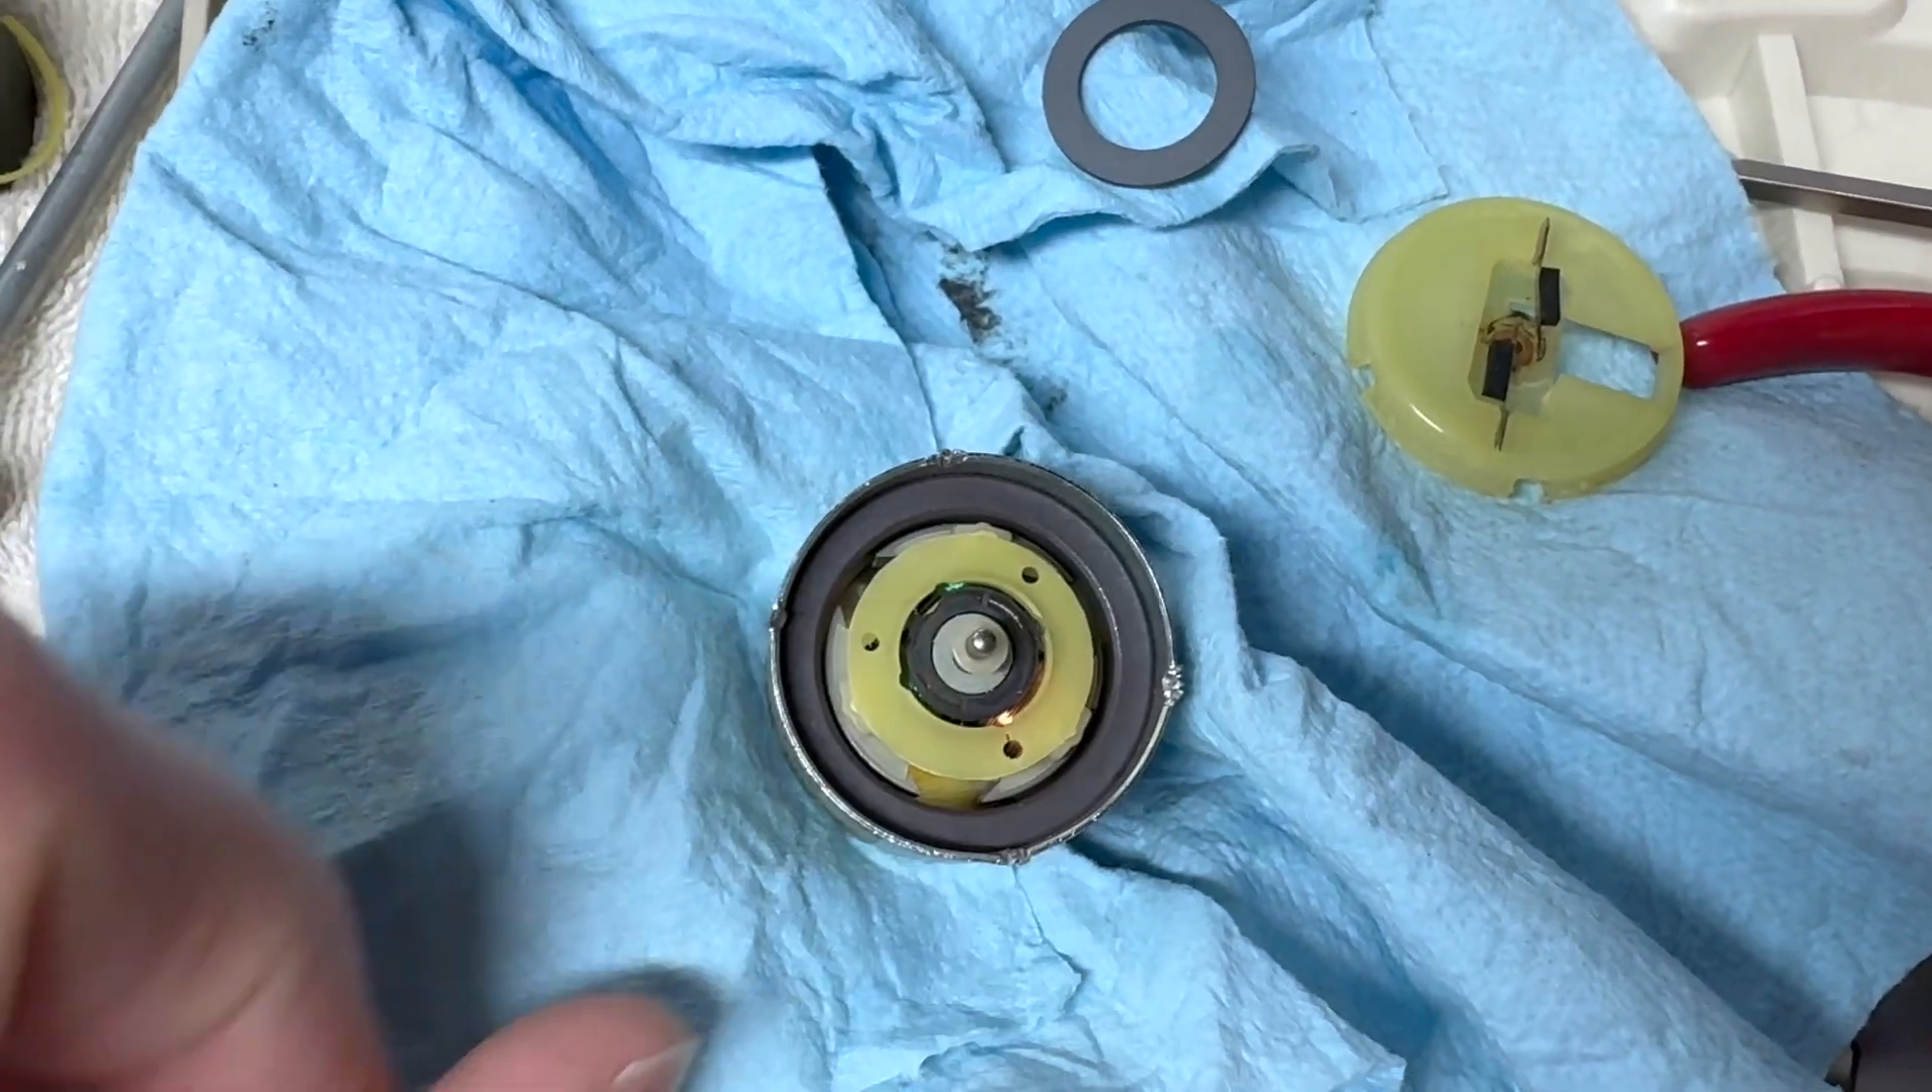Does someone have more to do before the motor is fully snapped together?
Yes.